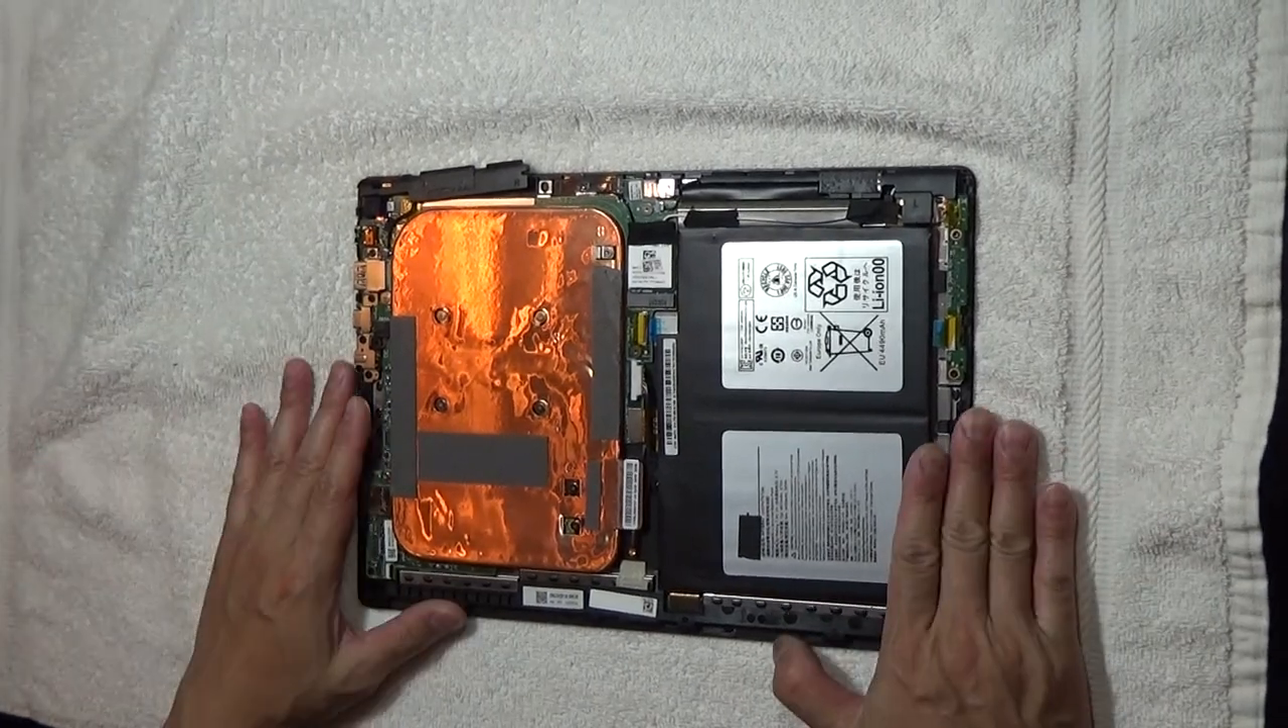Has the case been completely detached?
Yes.